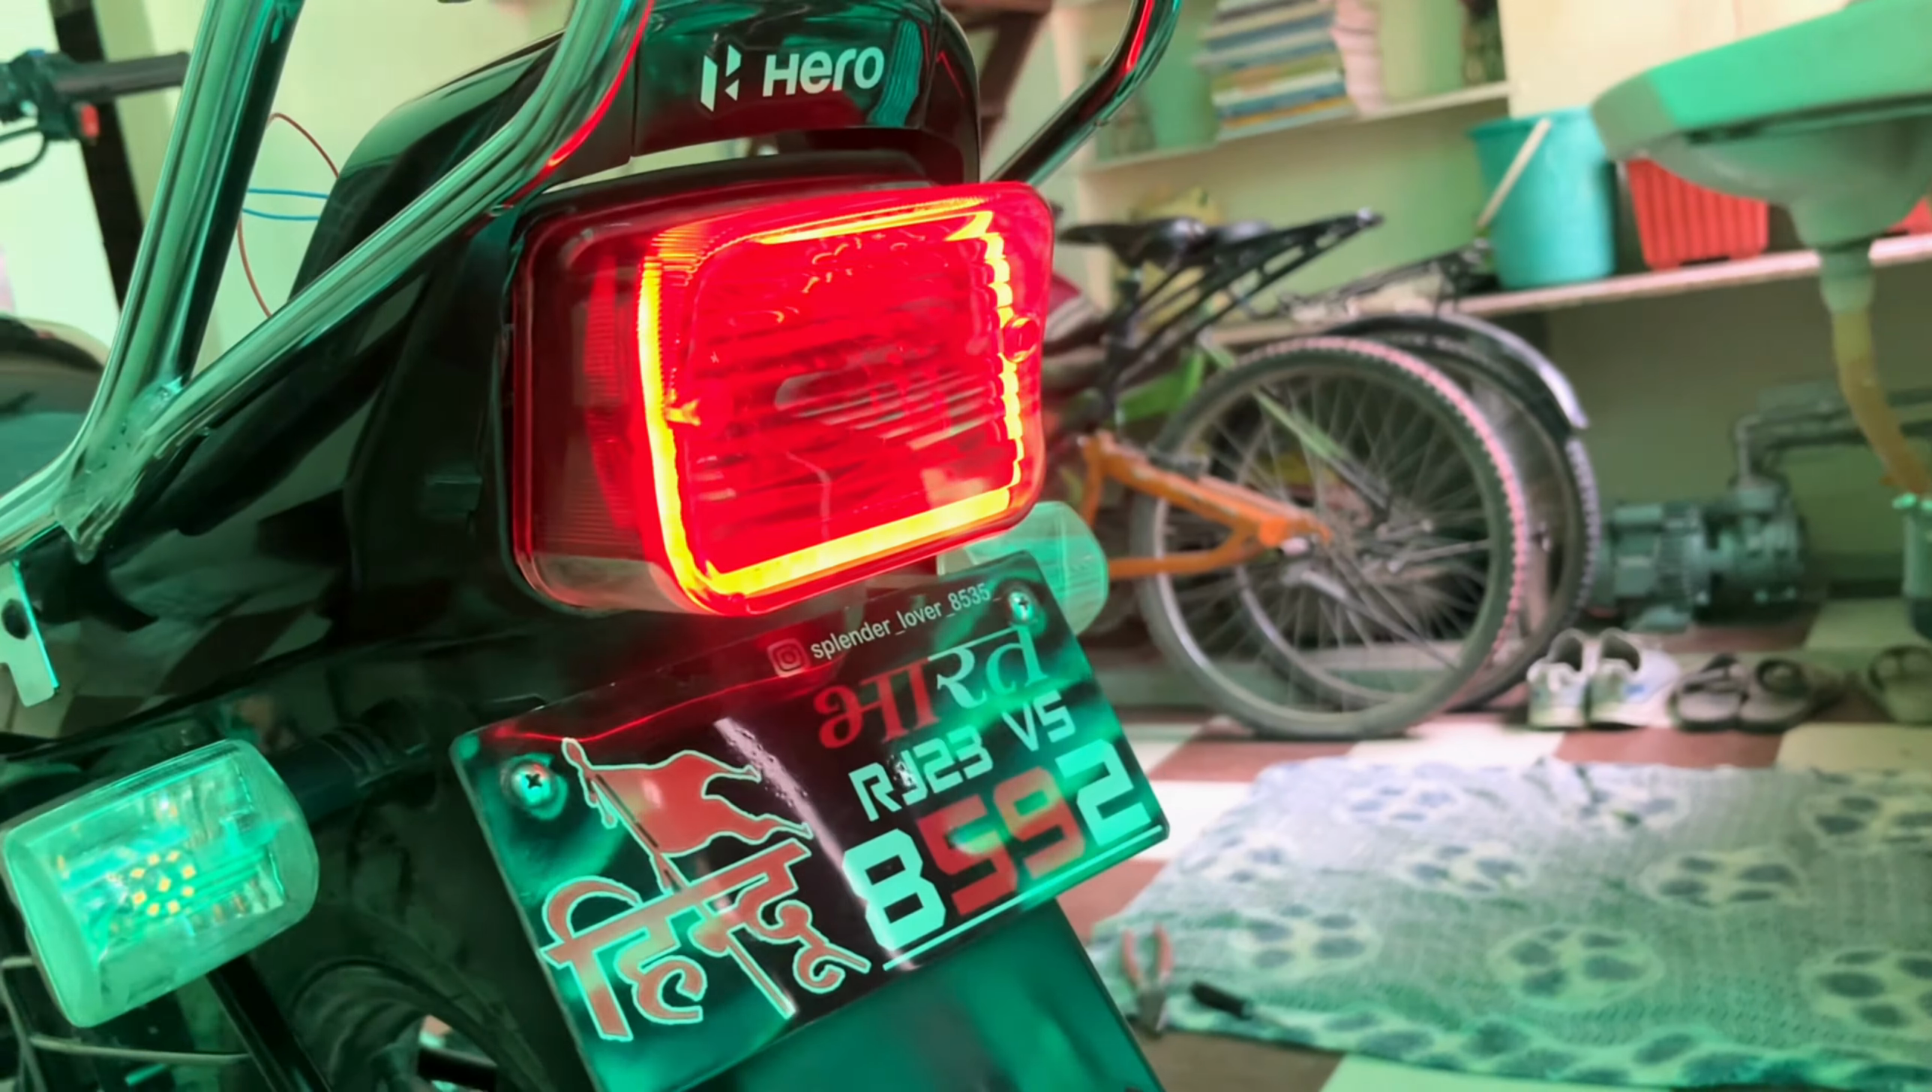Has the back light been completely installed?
Yes.